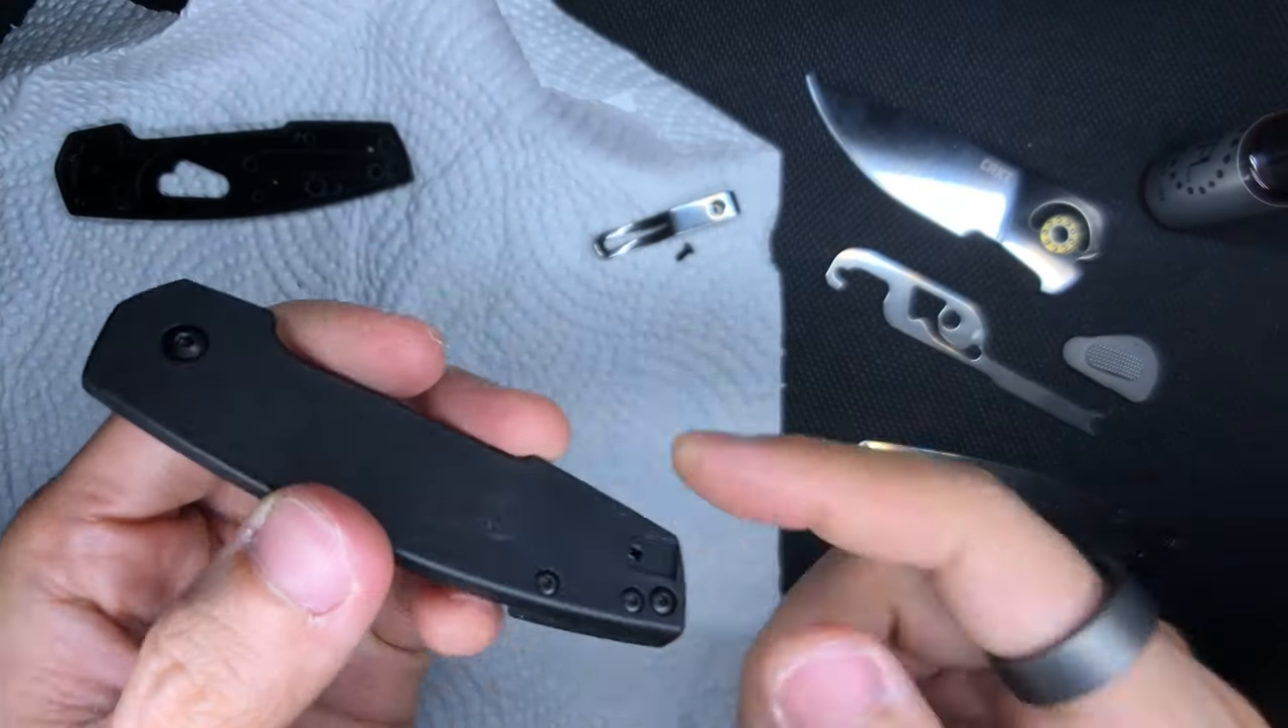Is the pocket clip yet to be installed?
Yes.